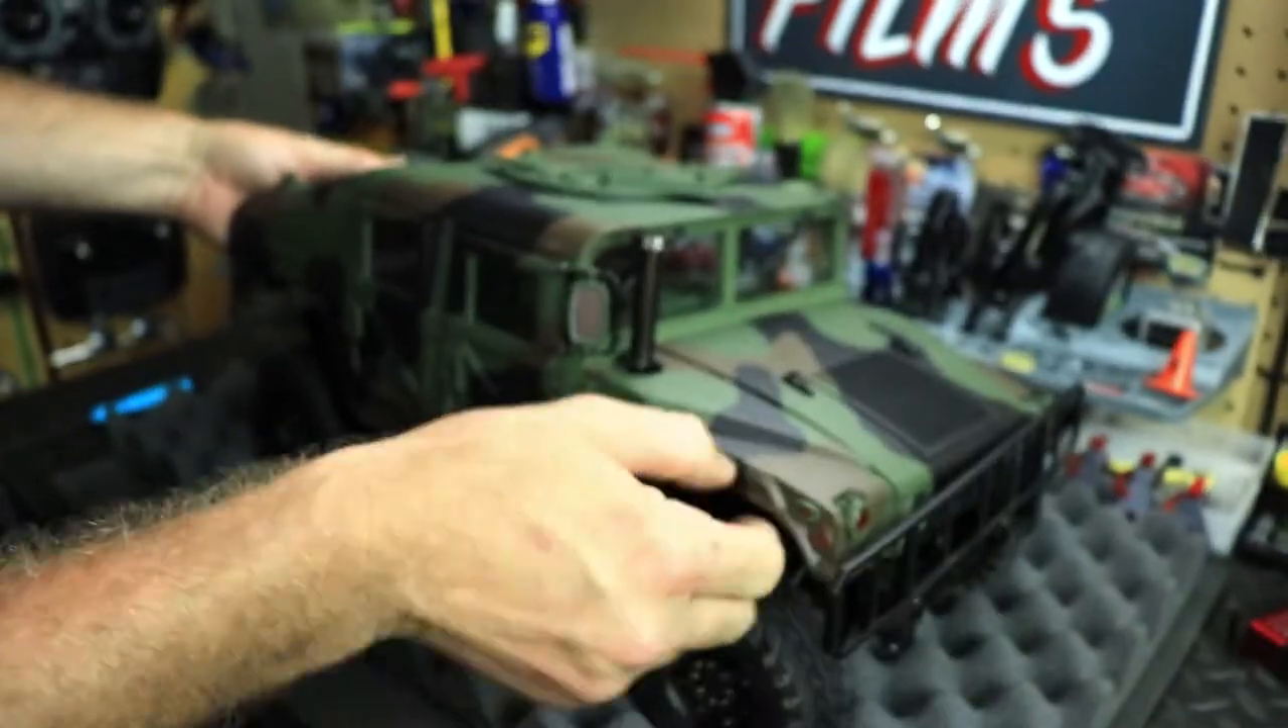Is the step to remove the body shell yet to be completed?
Yes.